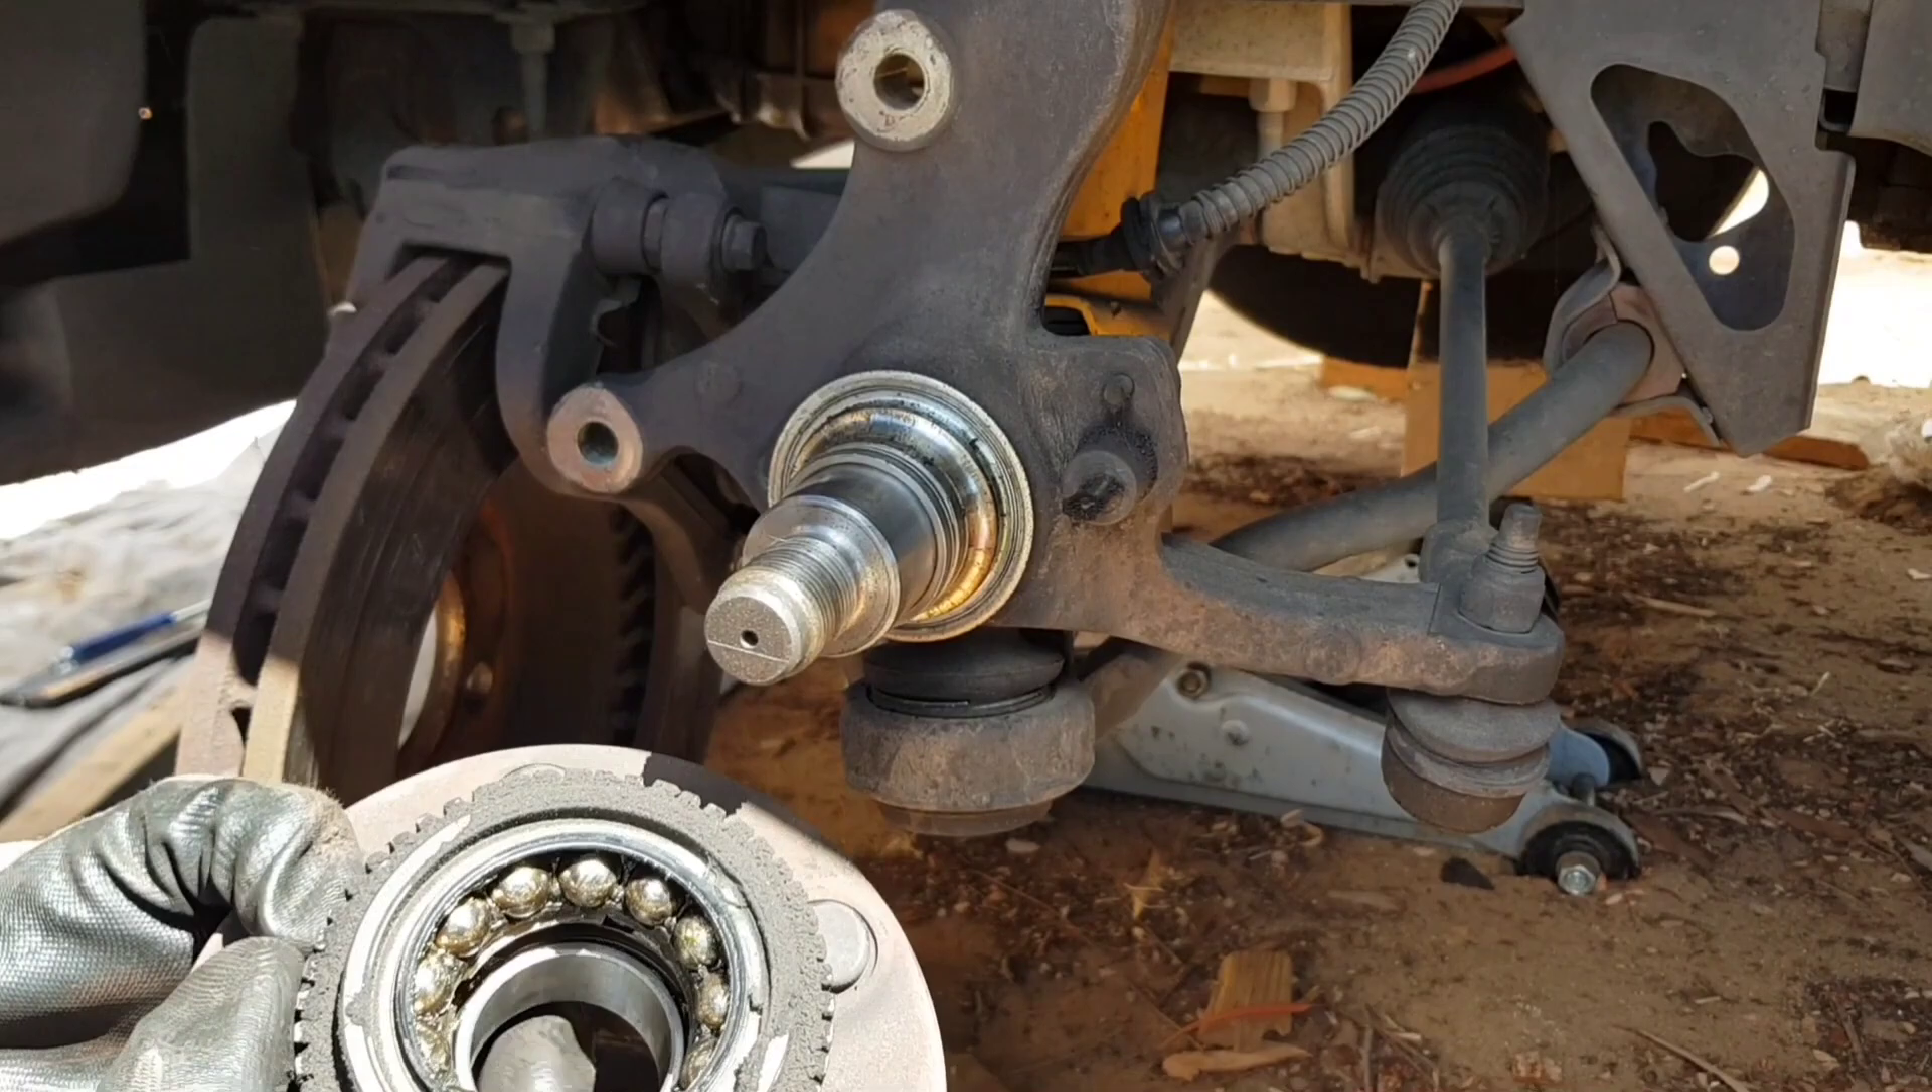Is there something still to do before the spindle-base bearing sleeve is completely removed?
Yes.